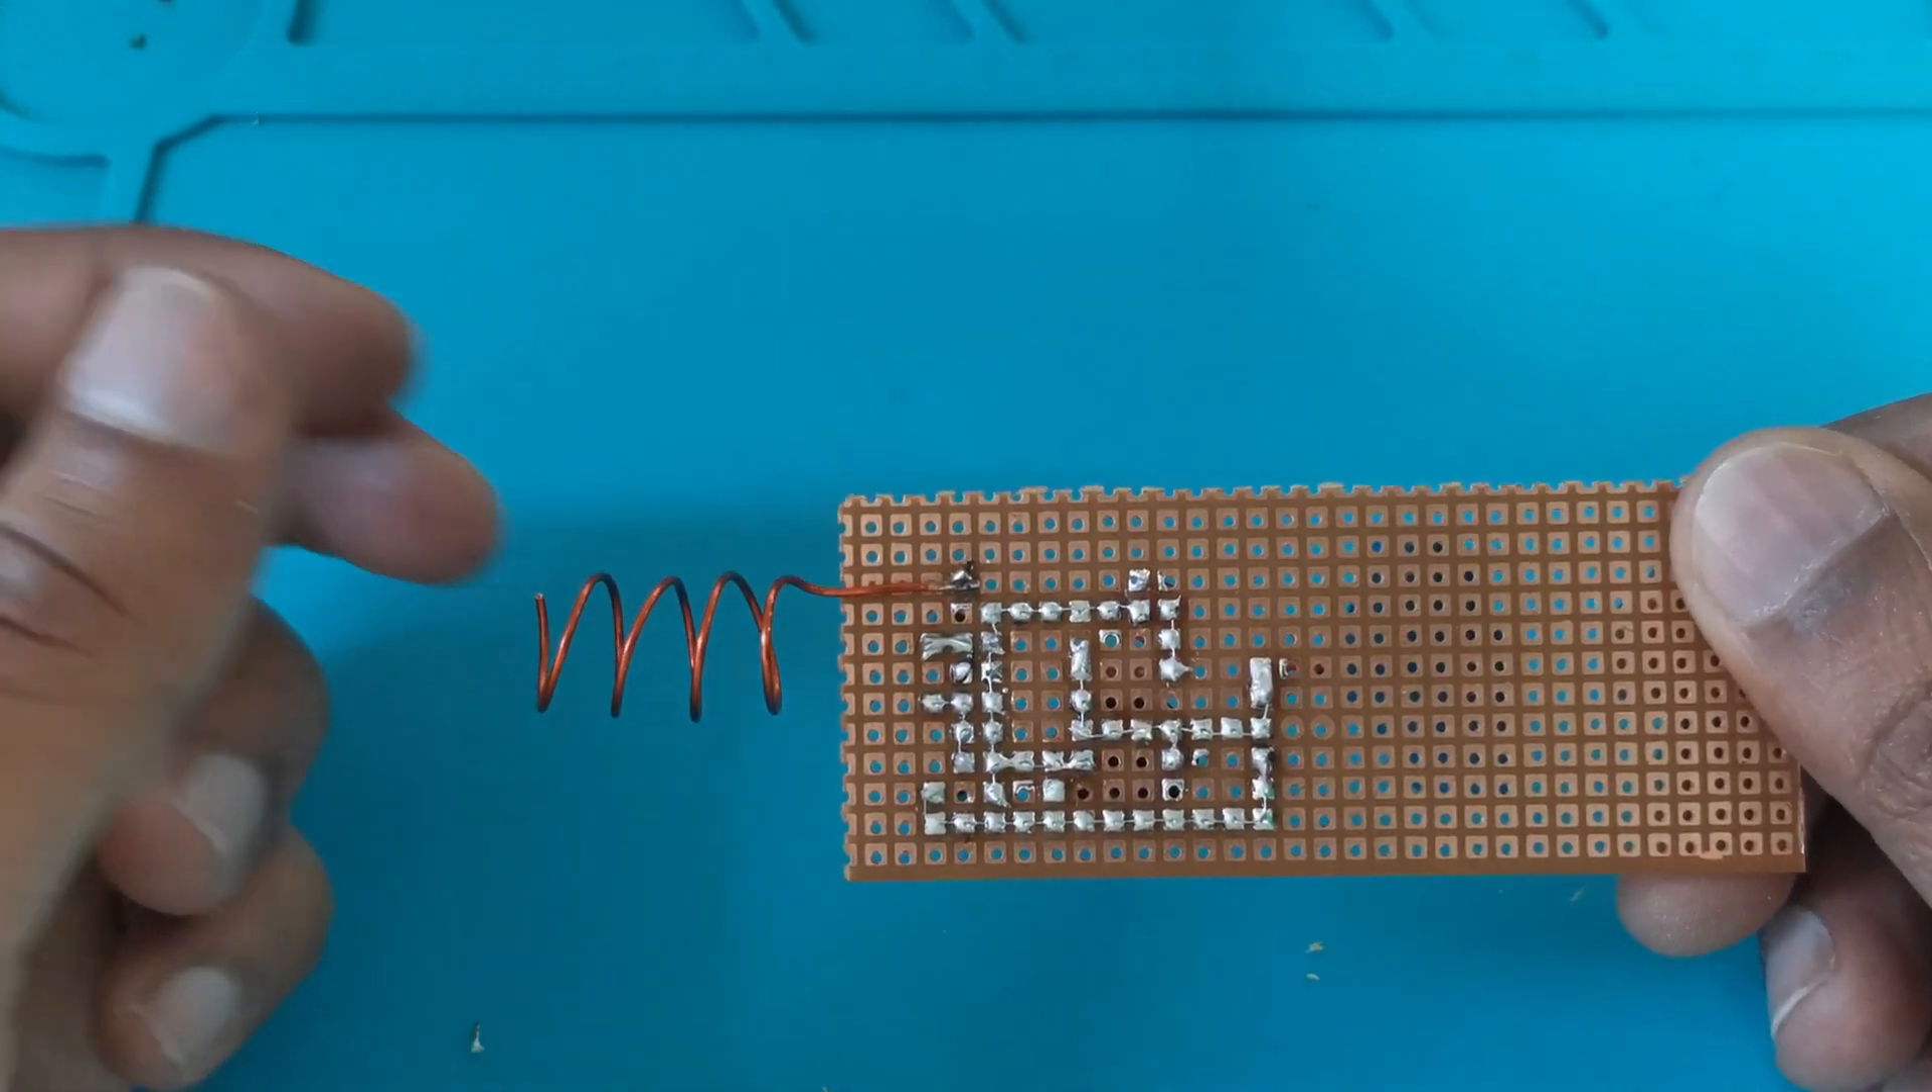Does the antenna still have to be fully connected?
No.